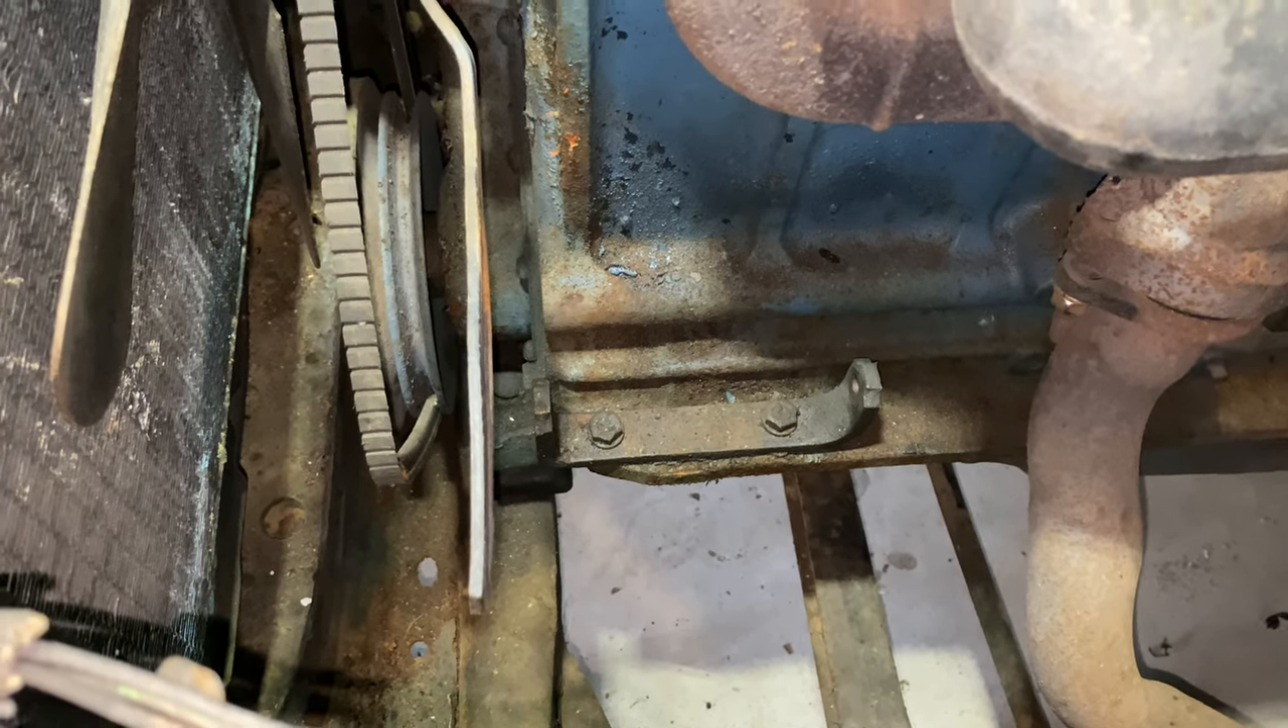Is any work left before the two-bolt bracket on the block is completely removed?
Yes.